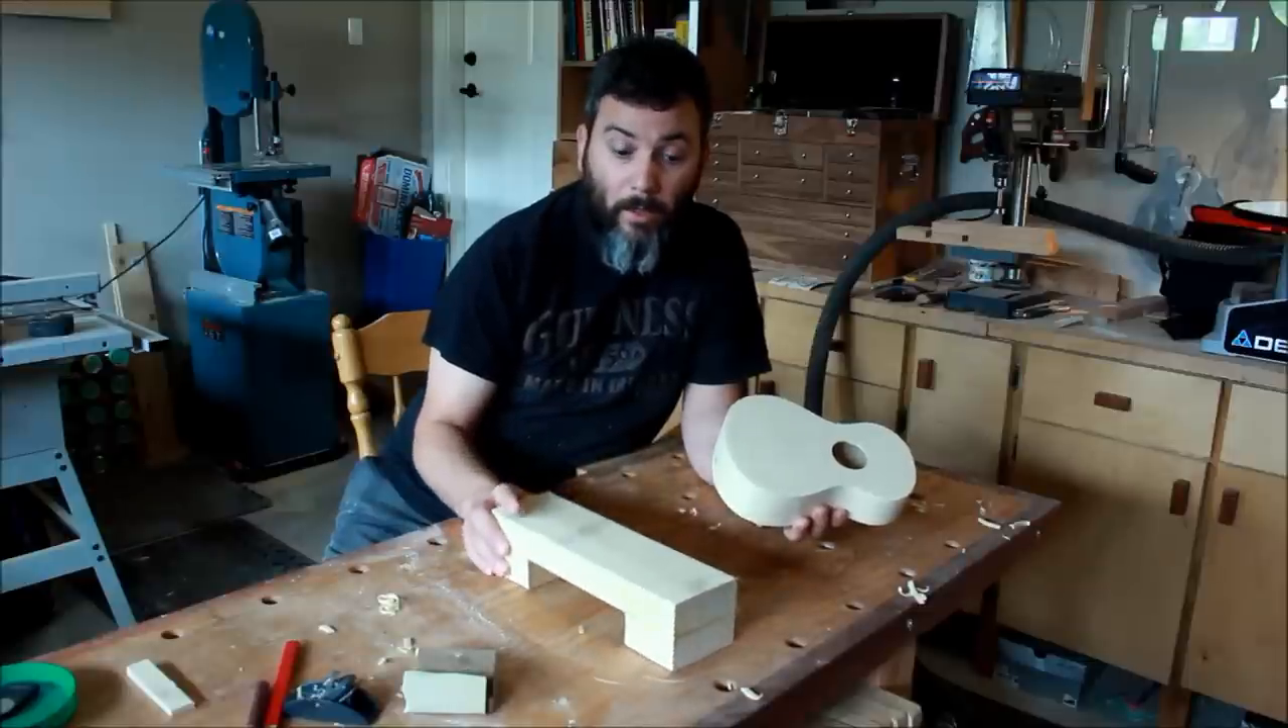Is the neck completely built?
No.